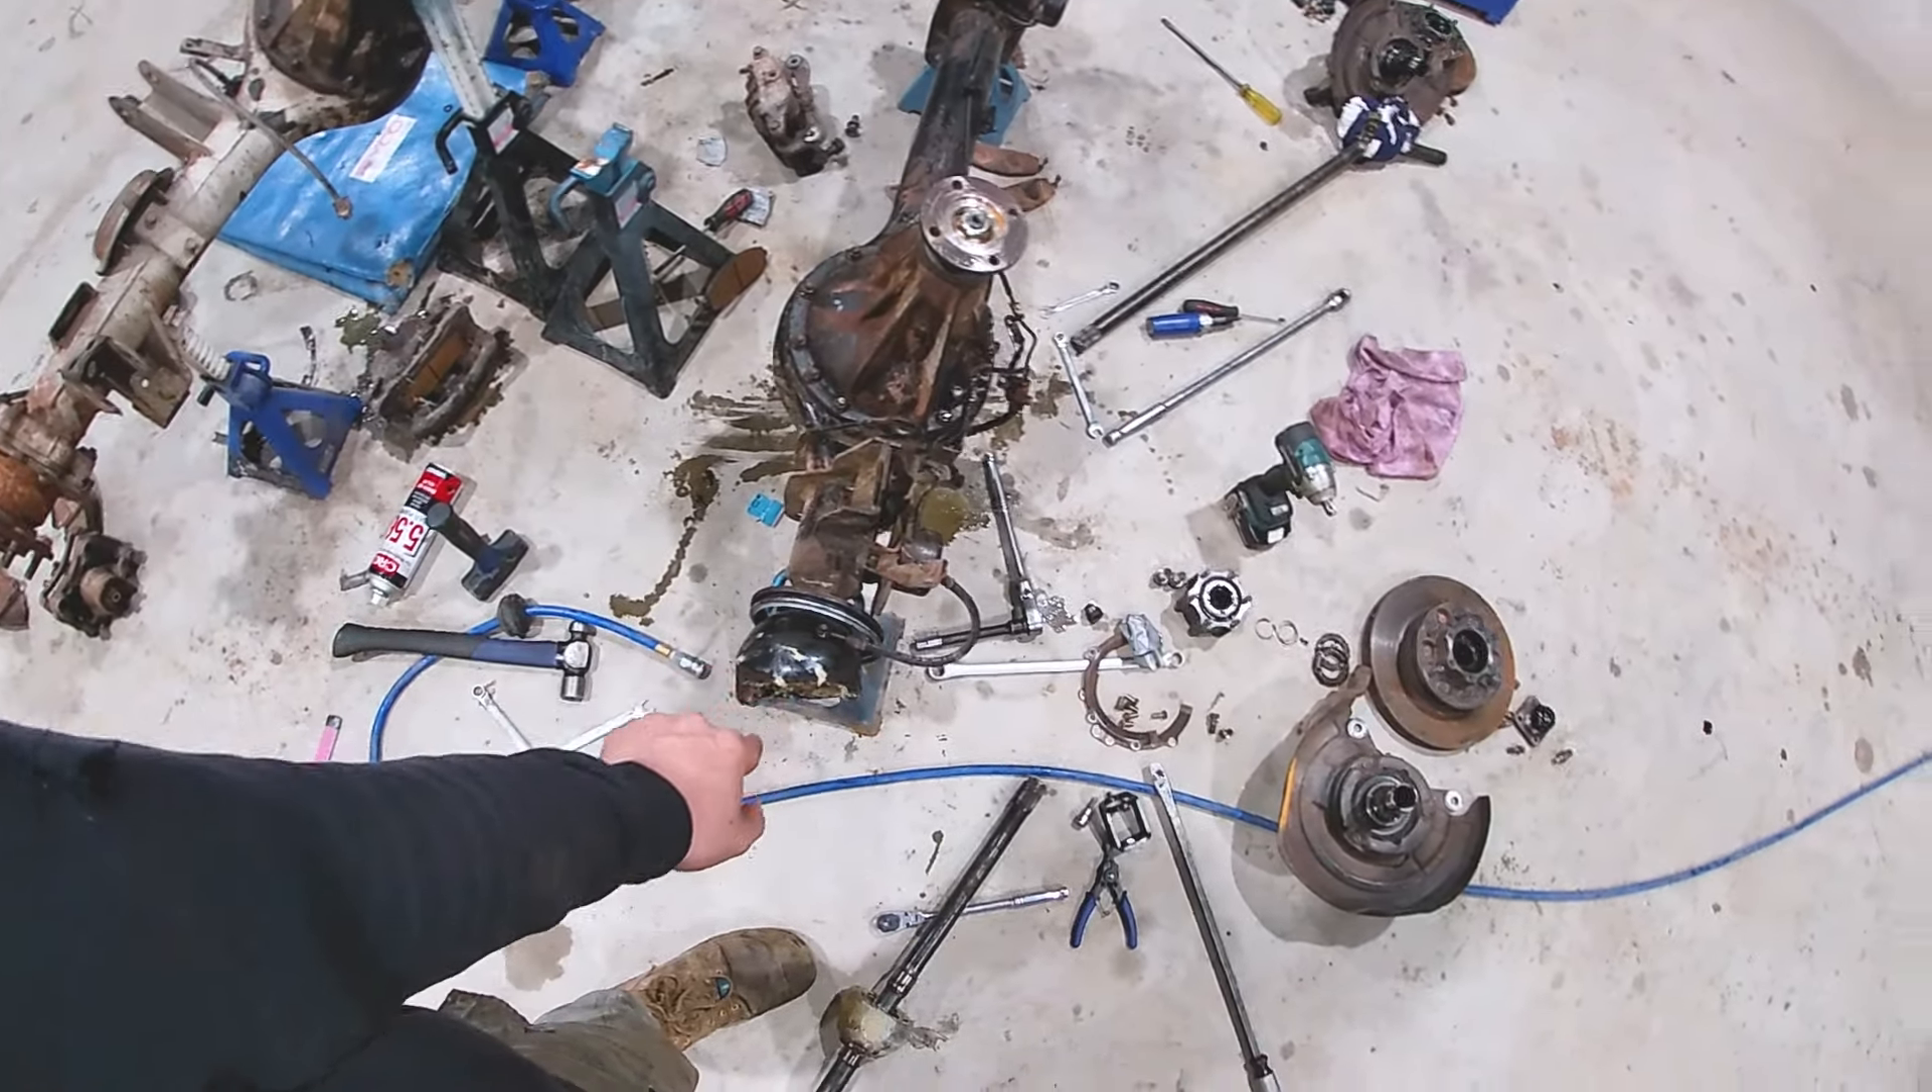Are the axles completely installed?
No.